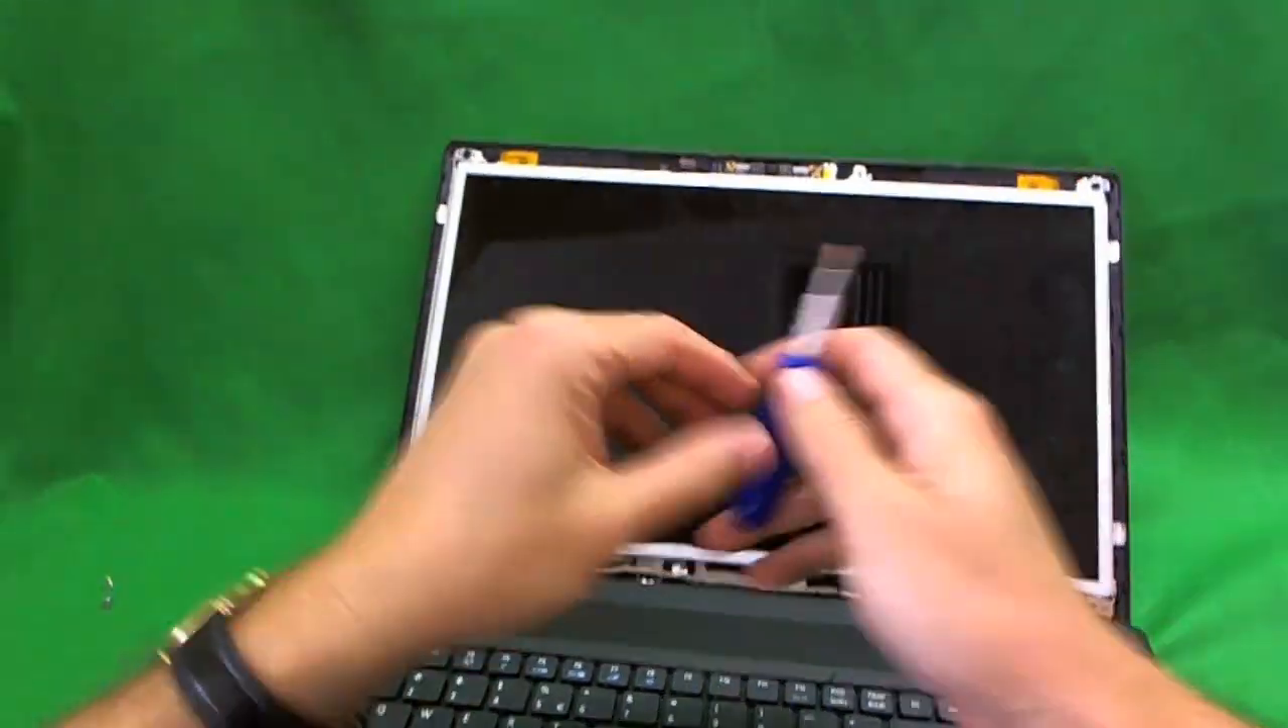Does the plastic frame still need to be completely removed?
No.